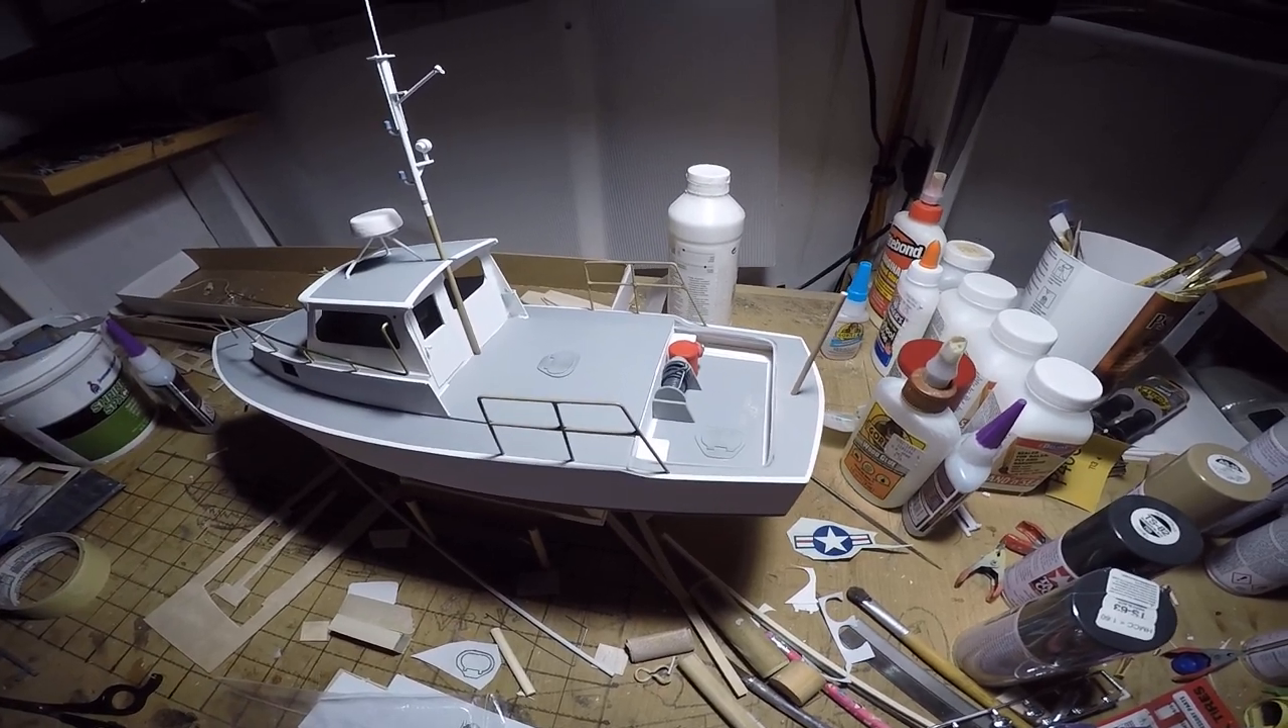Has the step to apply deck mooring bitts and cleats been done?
No.